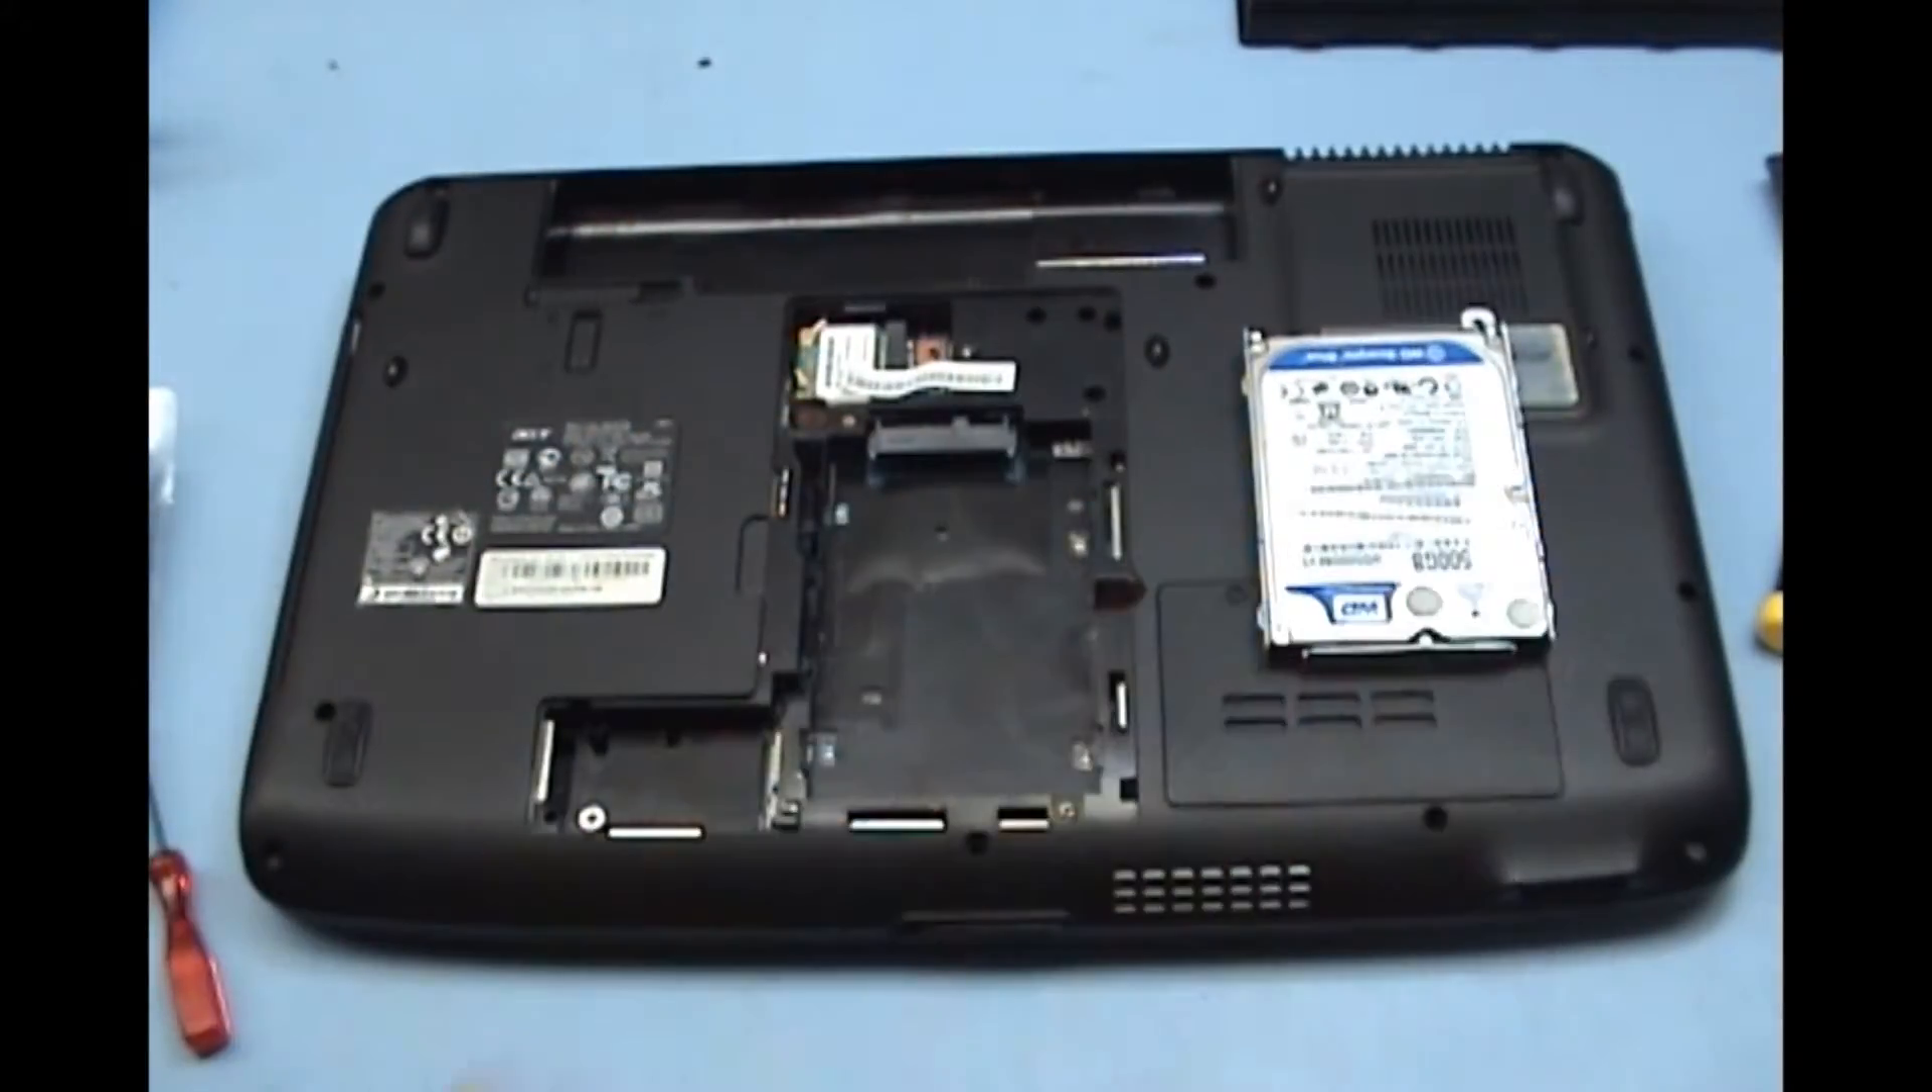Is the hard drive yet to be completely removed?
No.